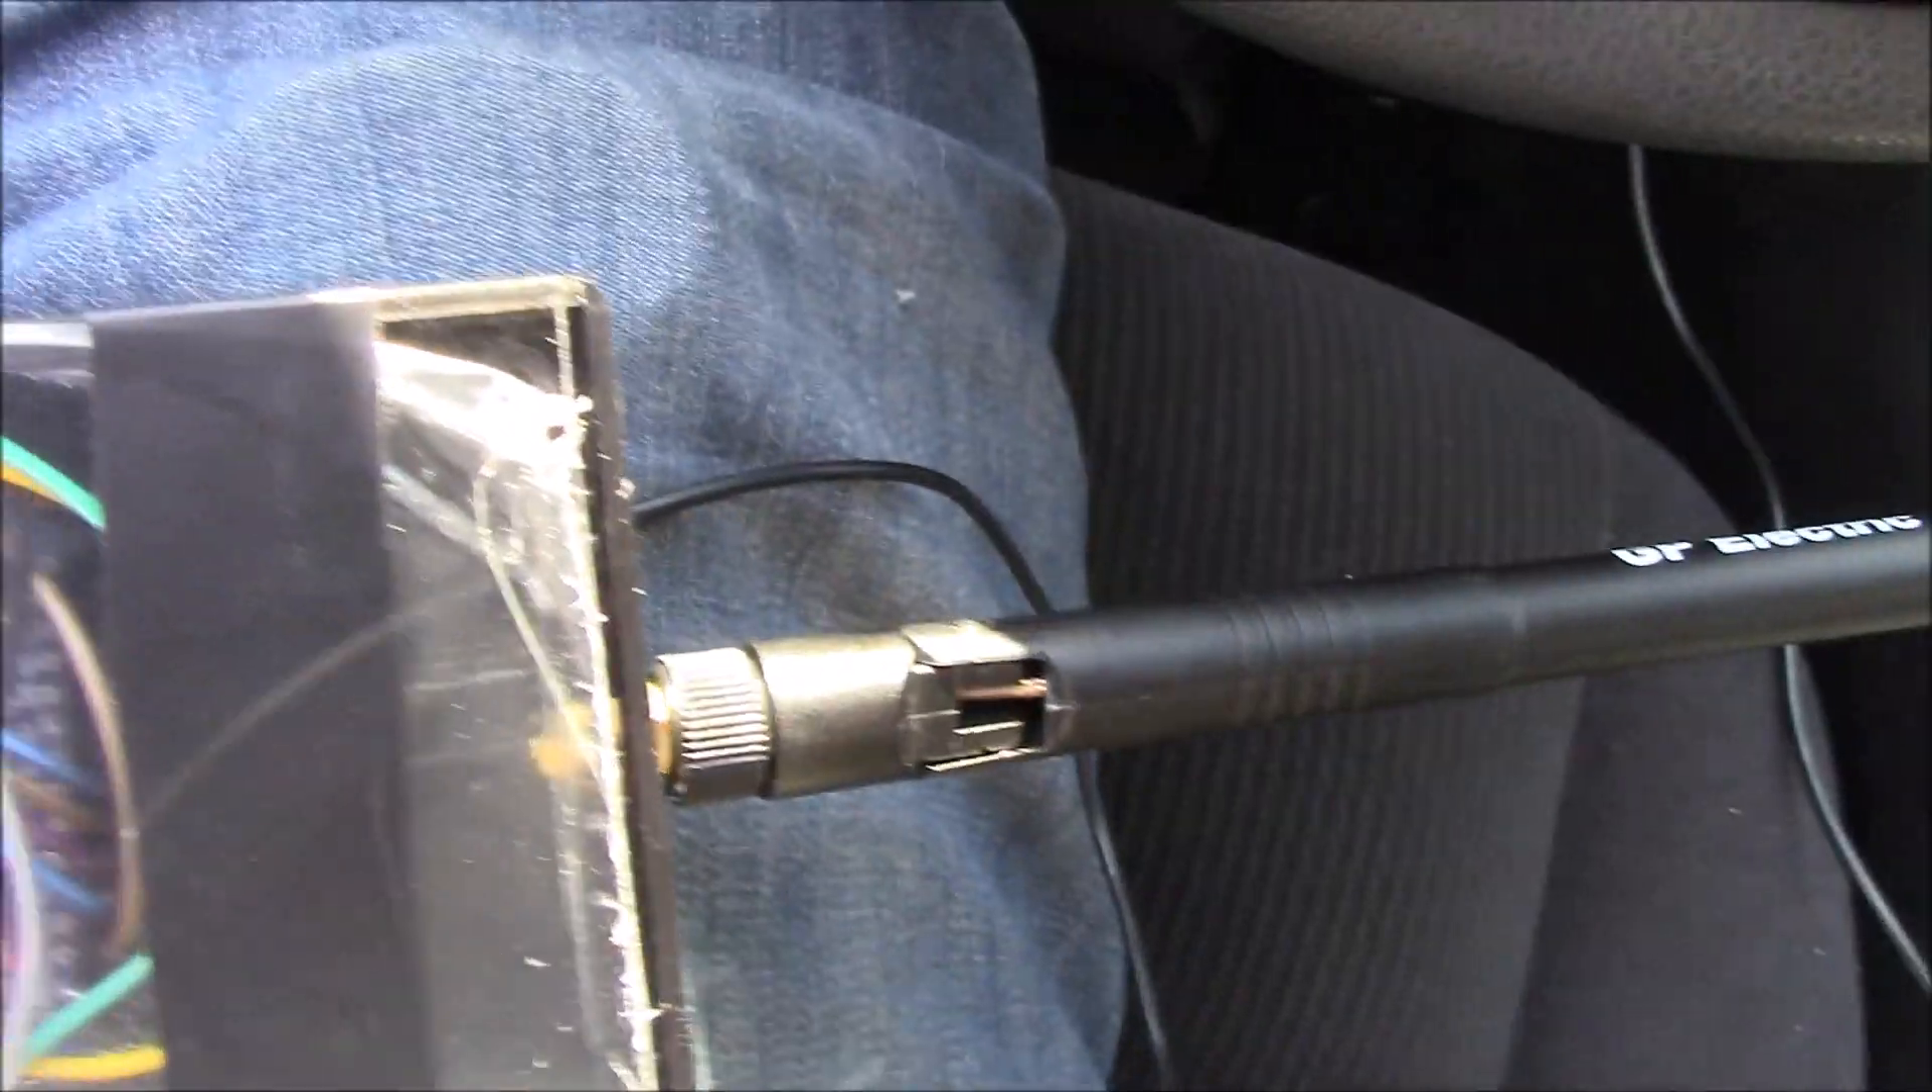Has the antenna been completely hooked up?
Yes.